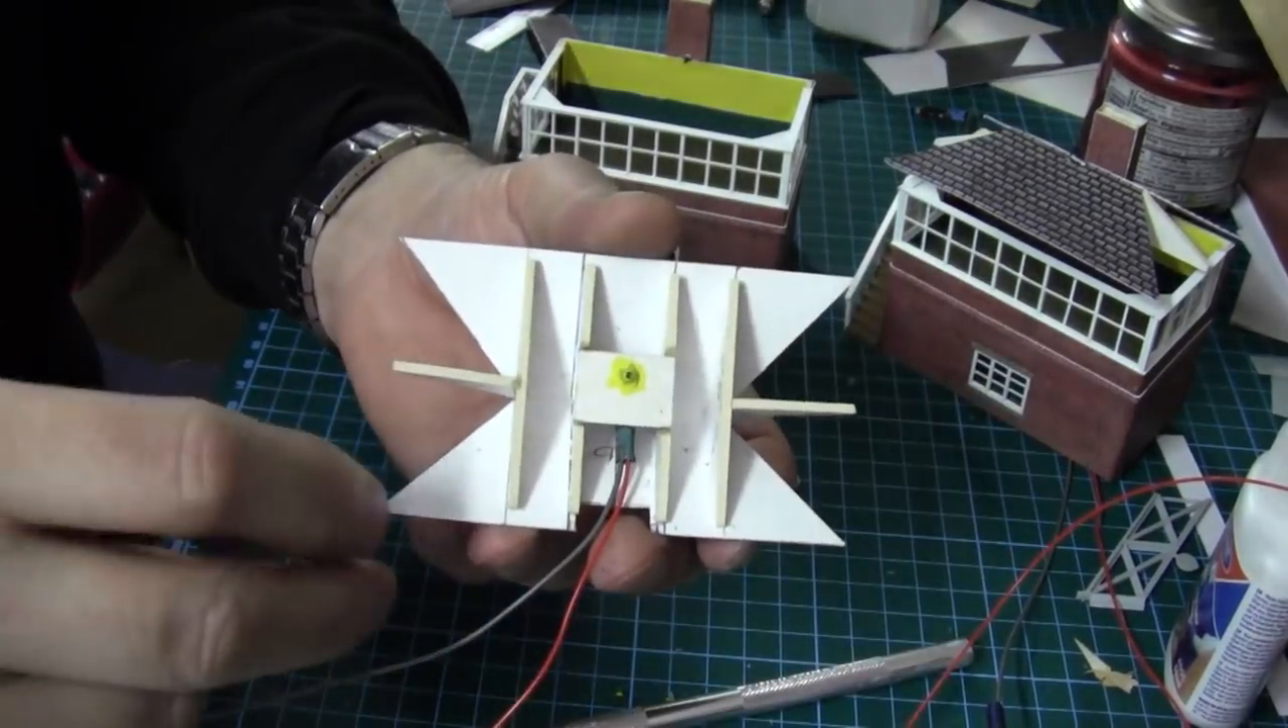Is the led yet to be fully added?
No.